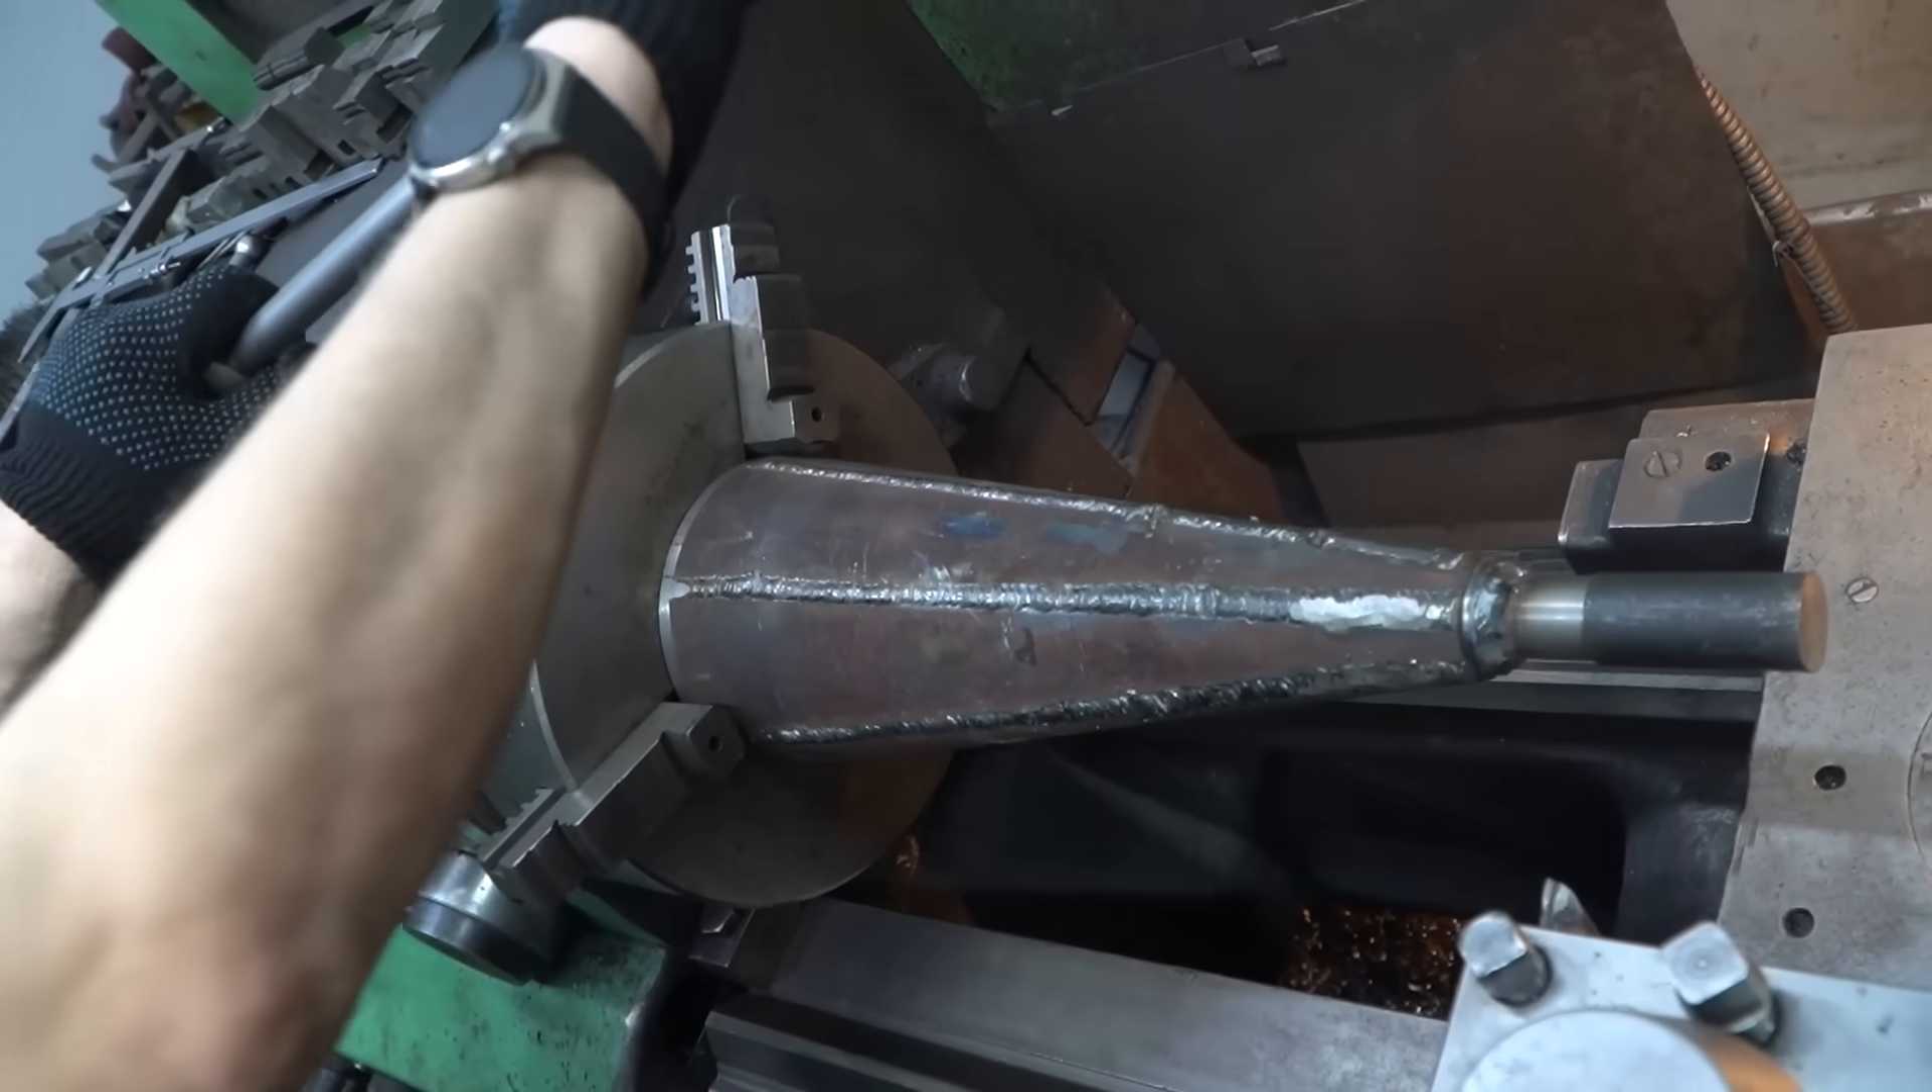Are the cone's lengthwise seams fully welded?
Yes.